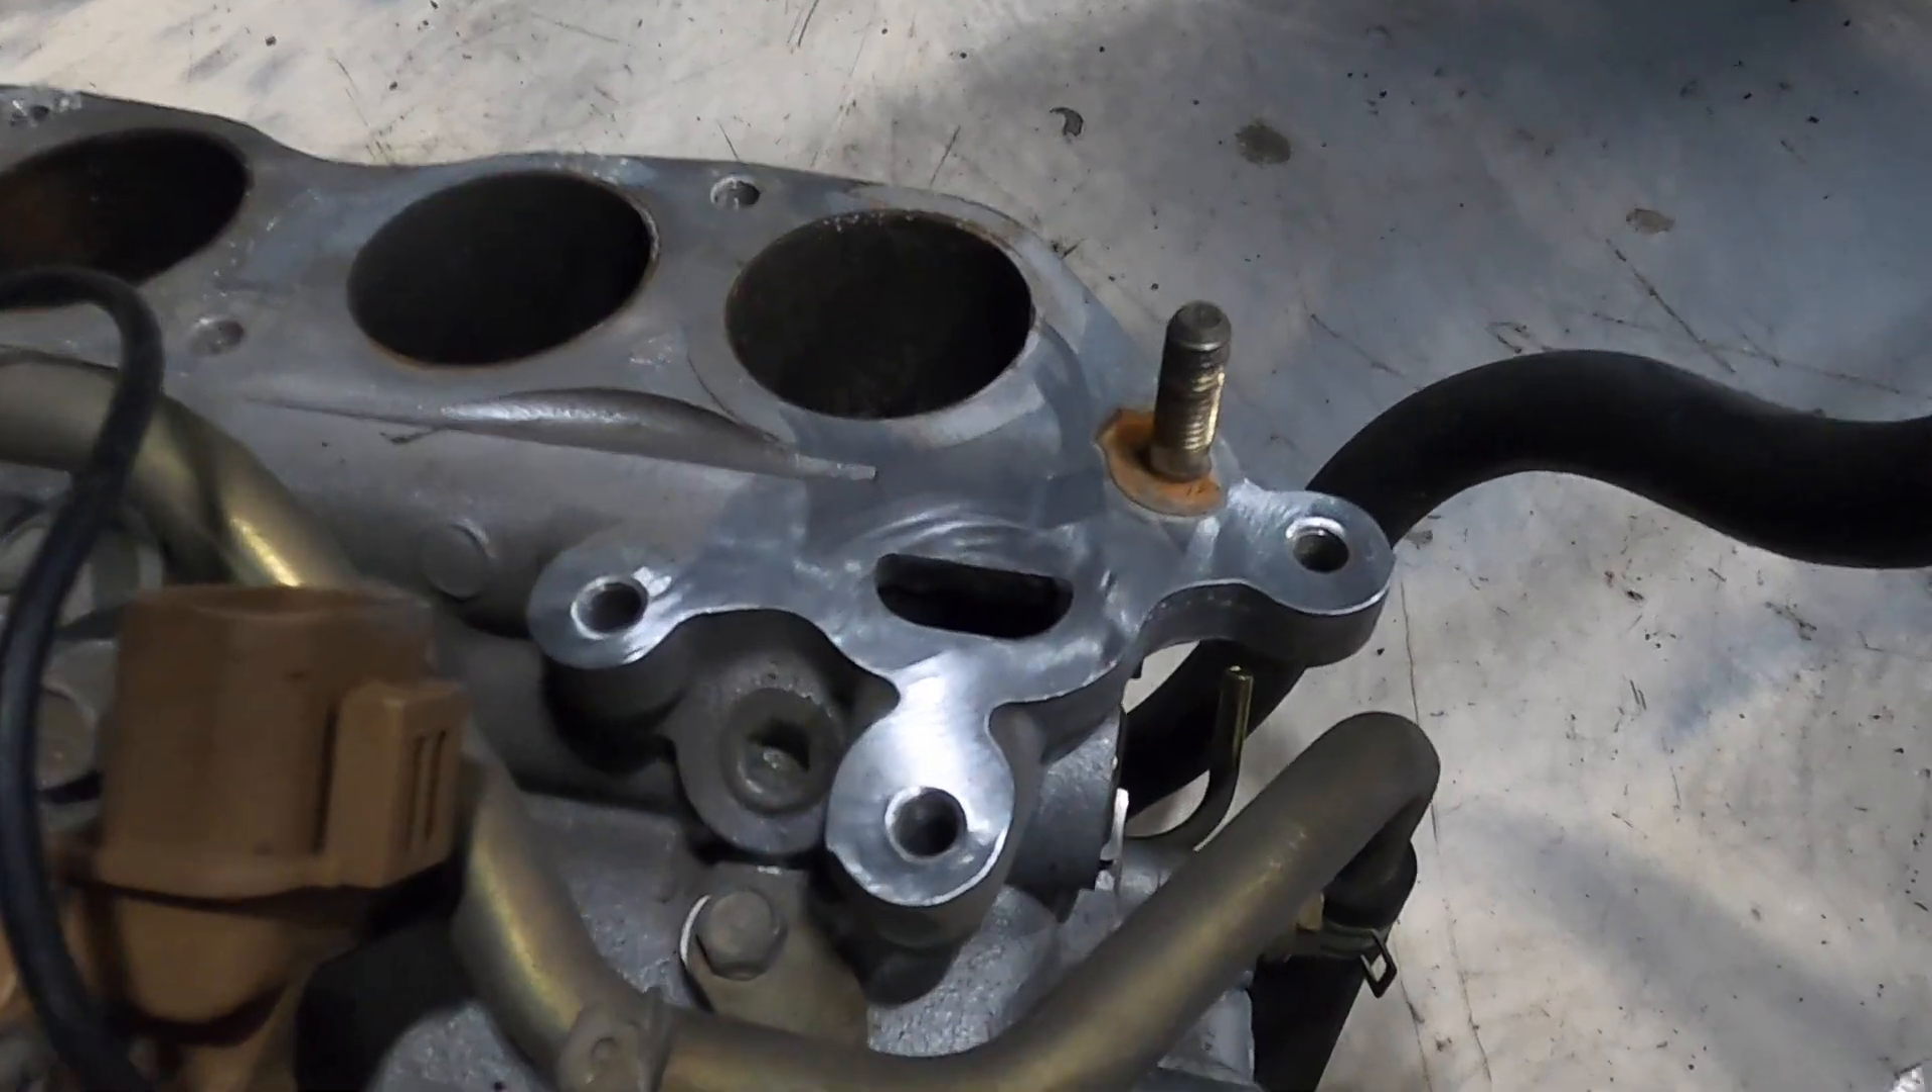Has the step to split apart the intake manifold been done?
Yes.